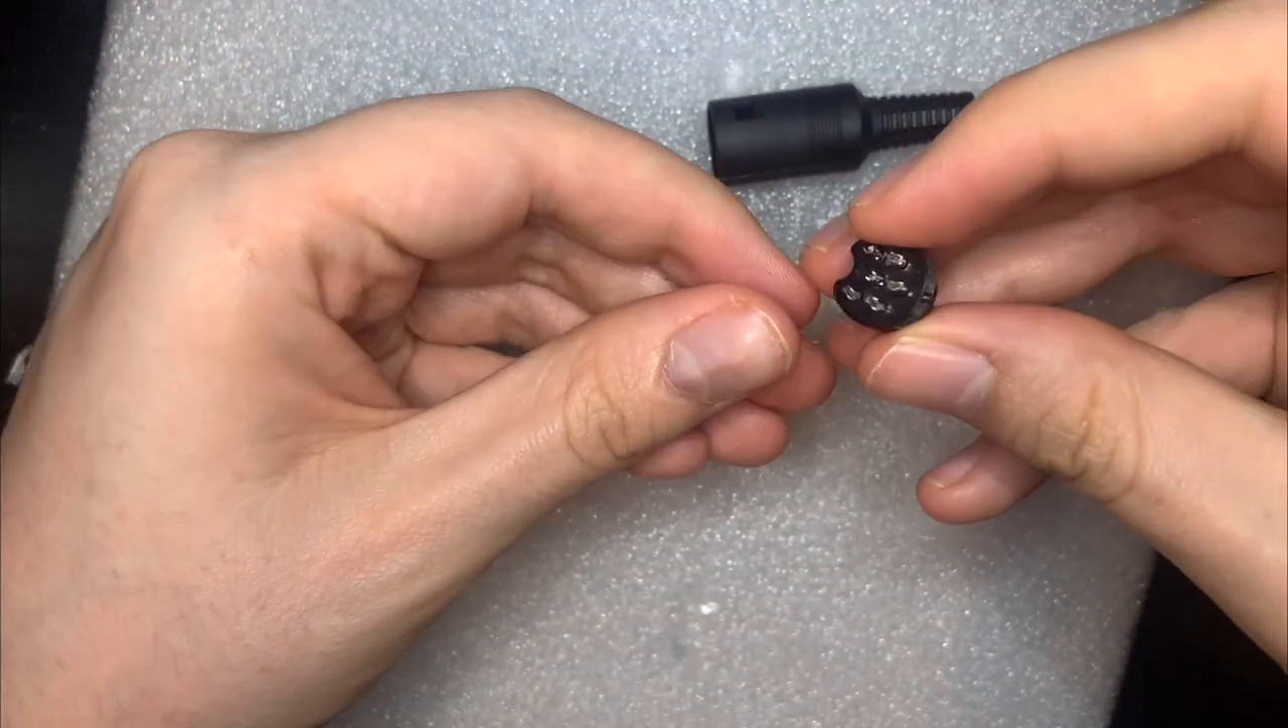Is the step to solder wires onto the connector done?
No.